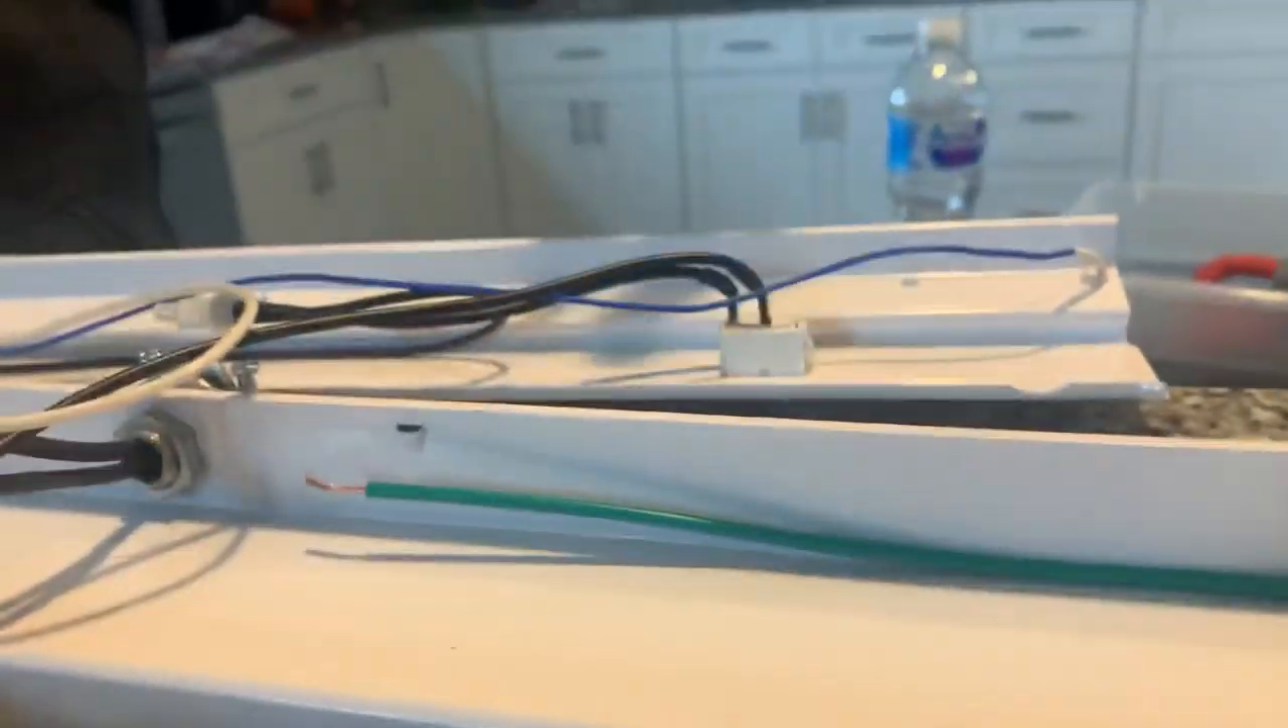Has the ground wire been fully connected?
No.